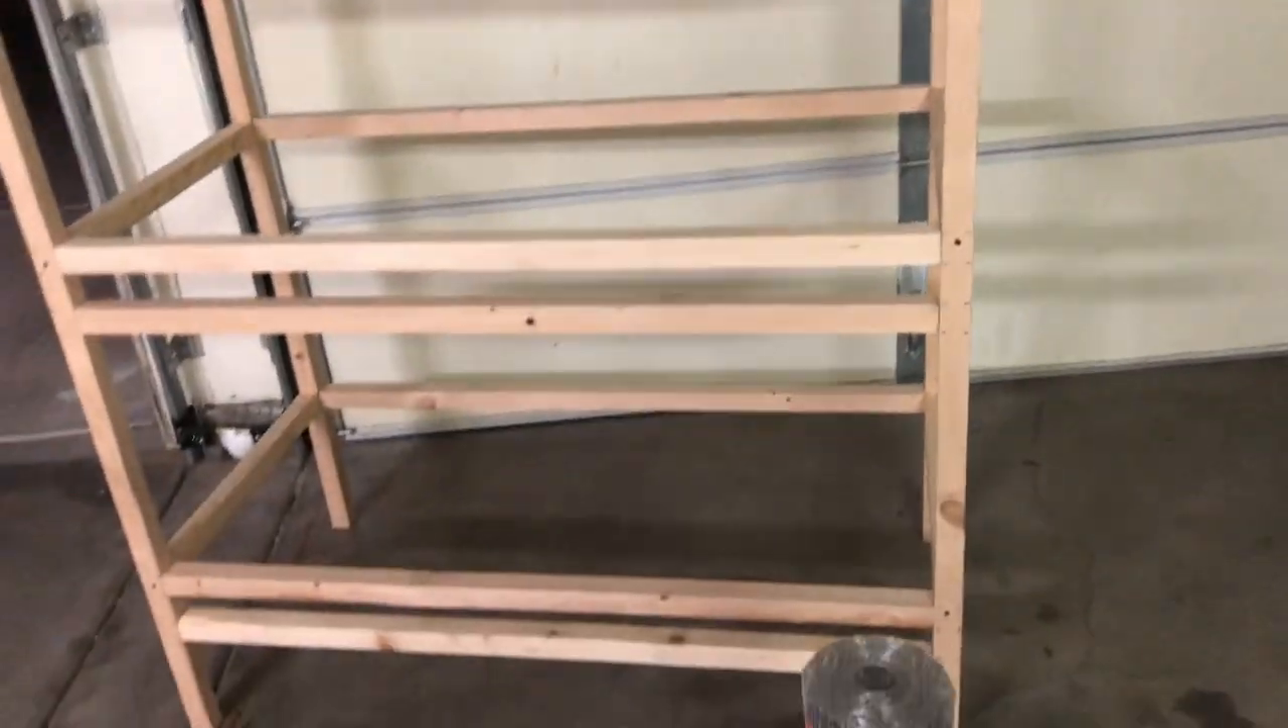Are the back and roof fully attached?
No.